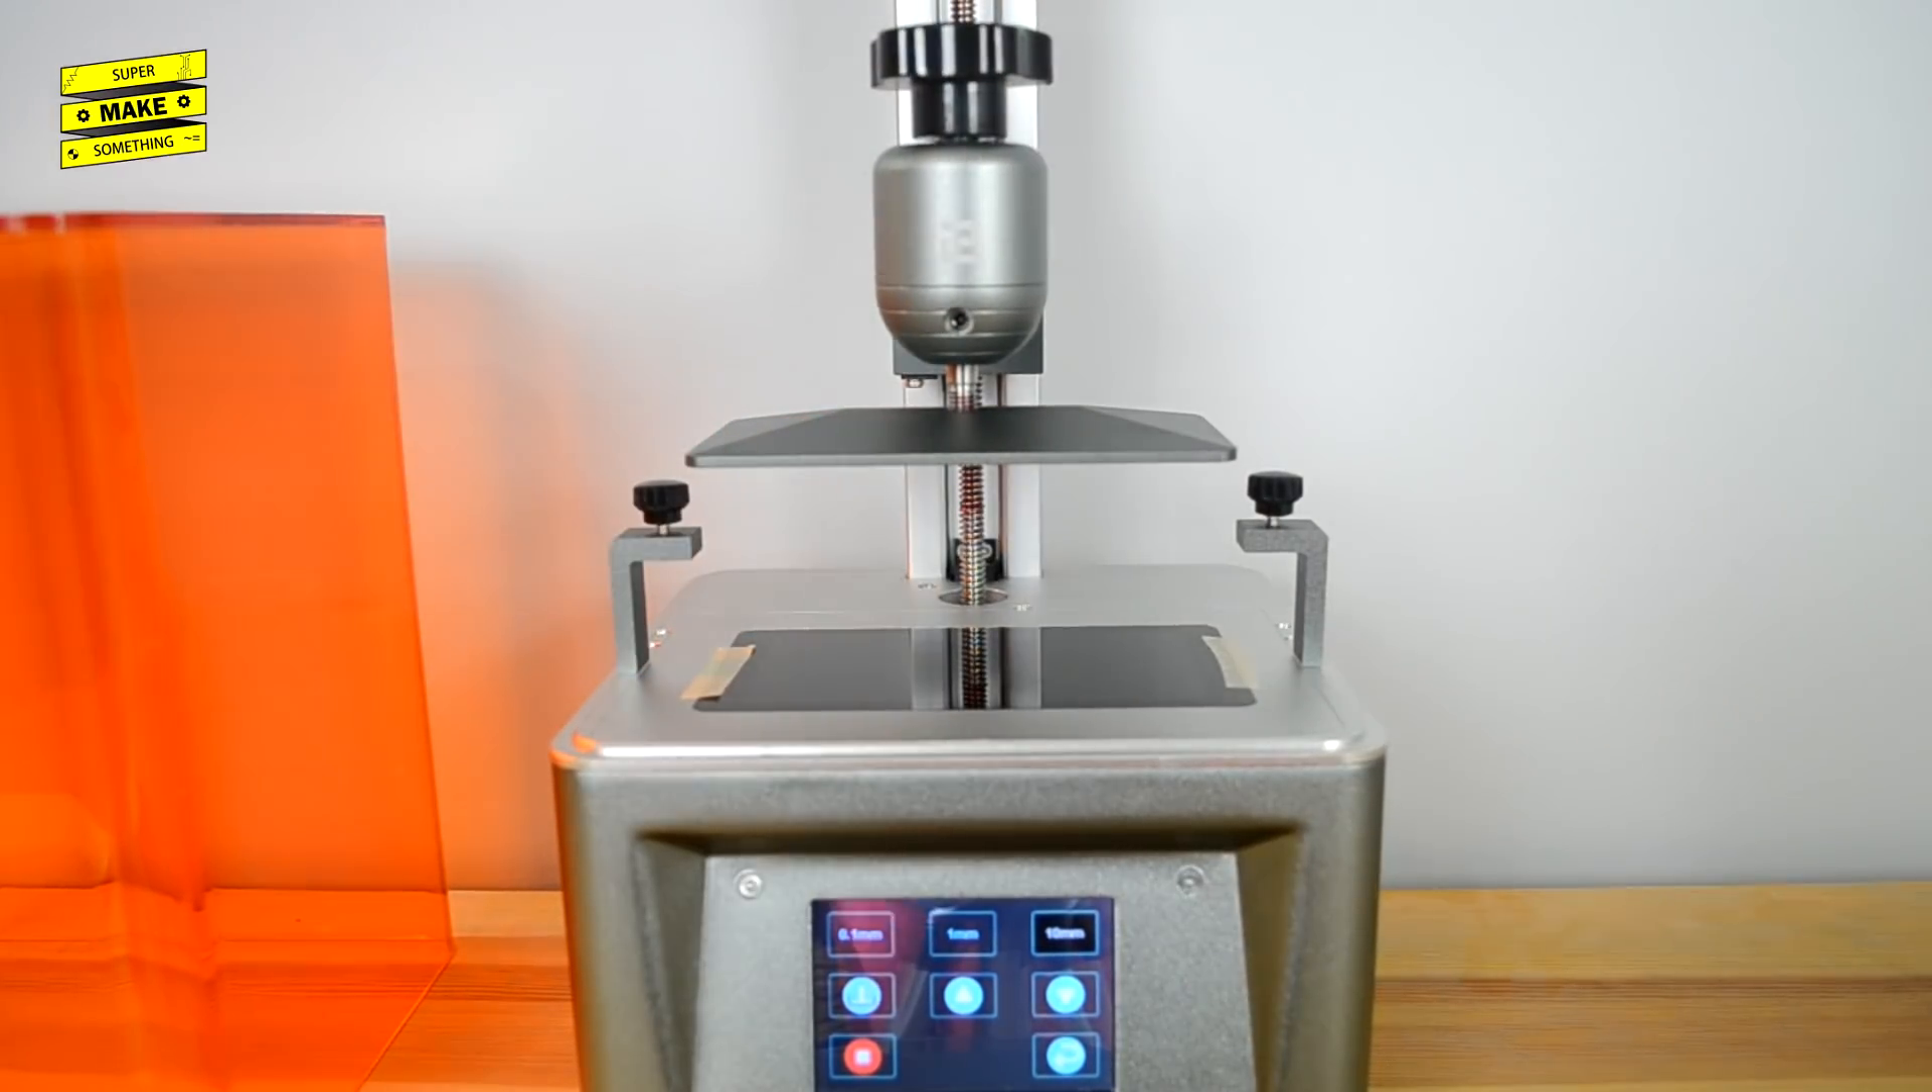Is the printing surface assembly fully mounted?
Yes.